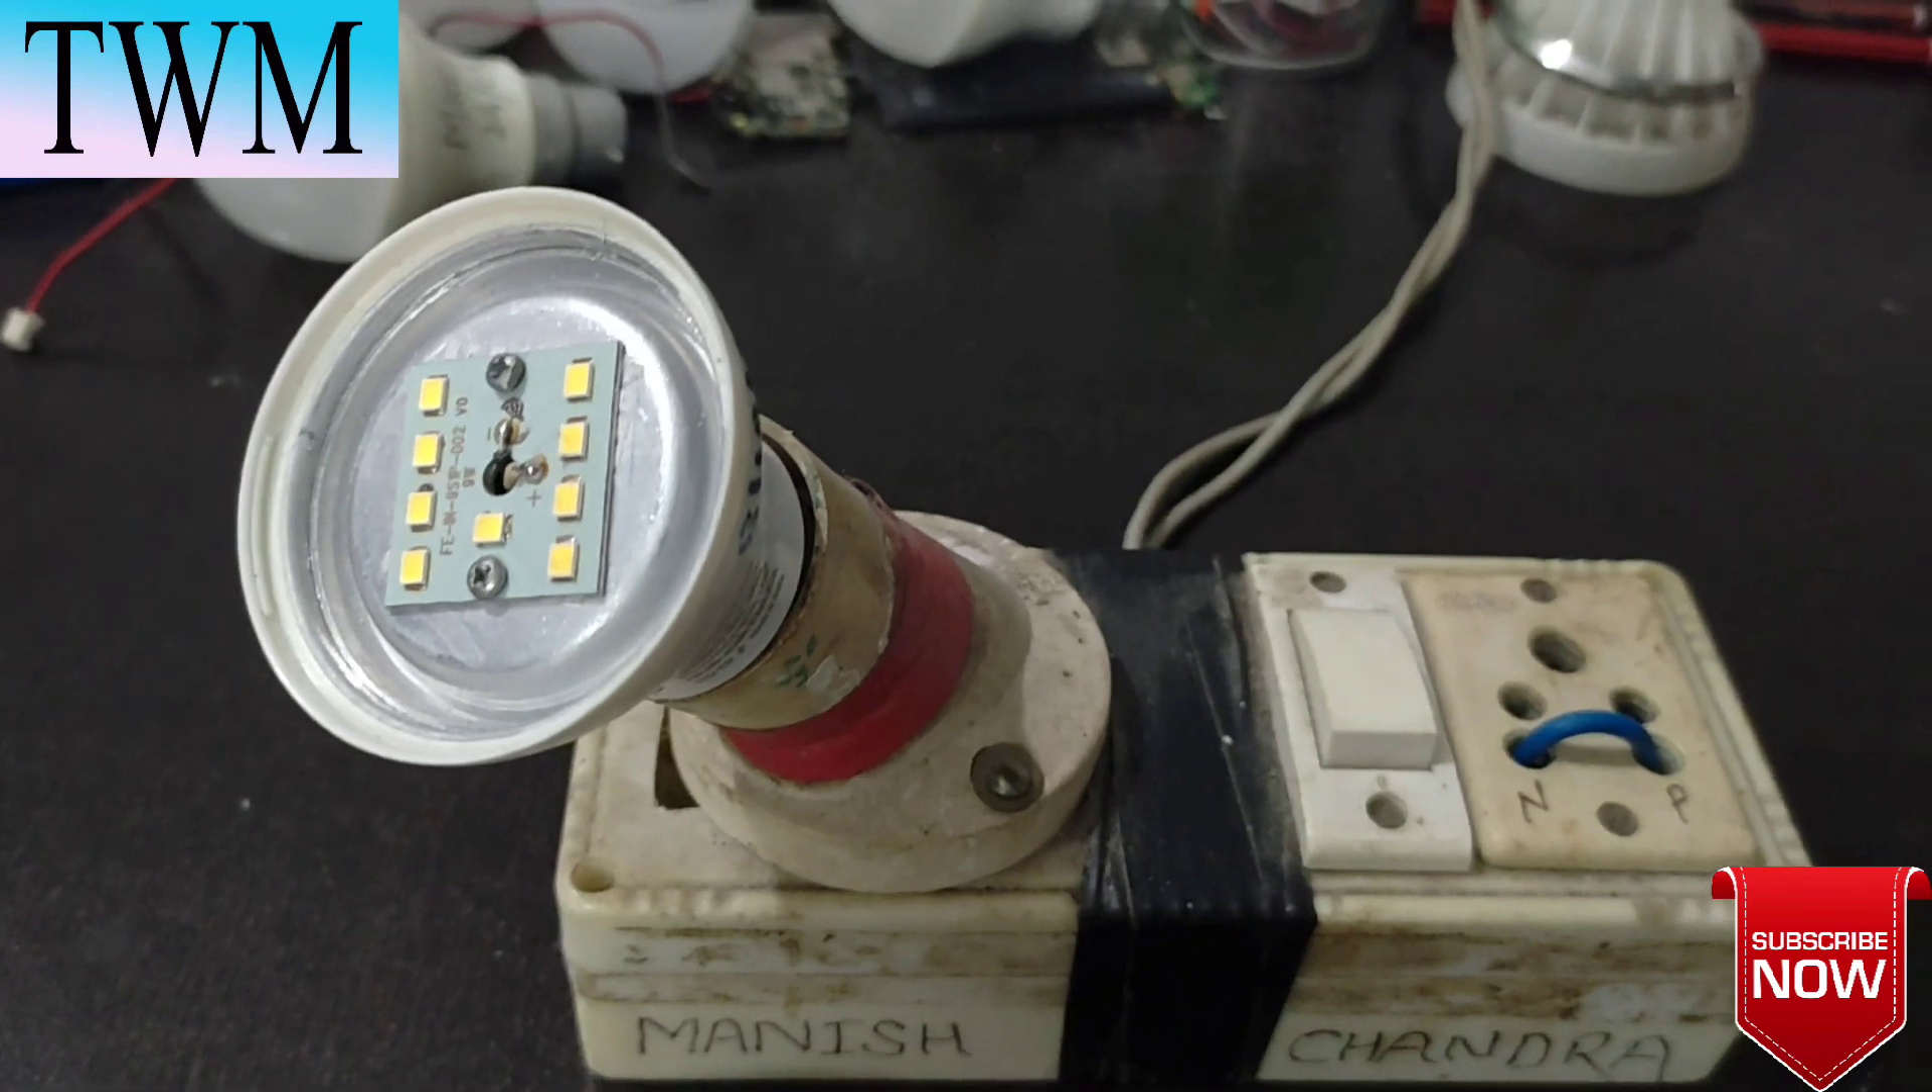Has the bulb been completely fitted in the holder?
Yes.